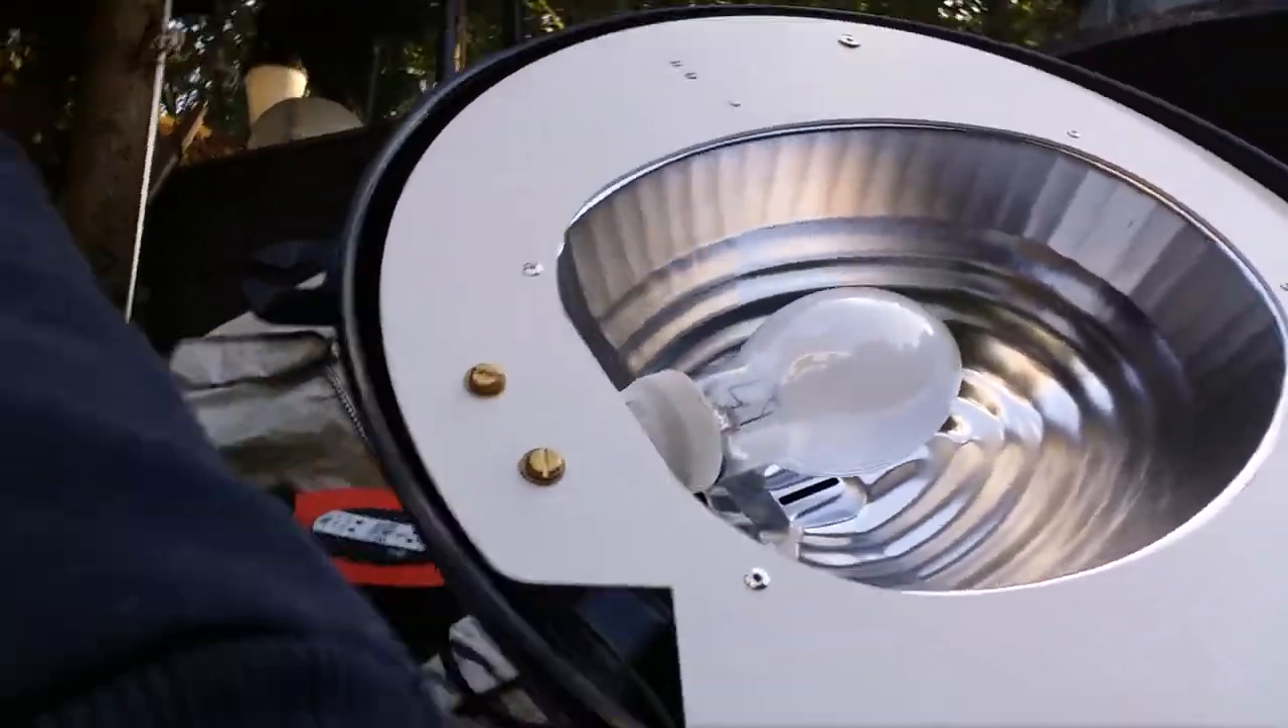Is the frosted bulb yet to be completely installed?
No.